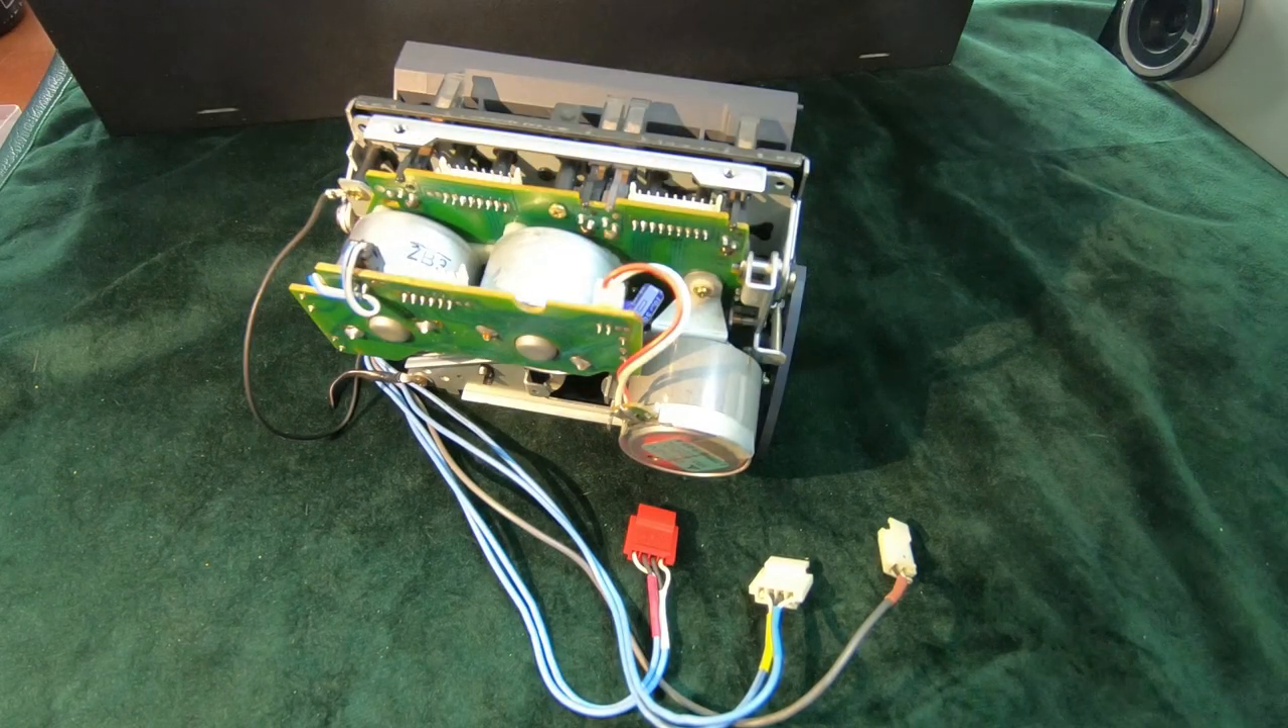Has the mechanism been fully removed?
Yes.